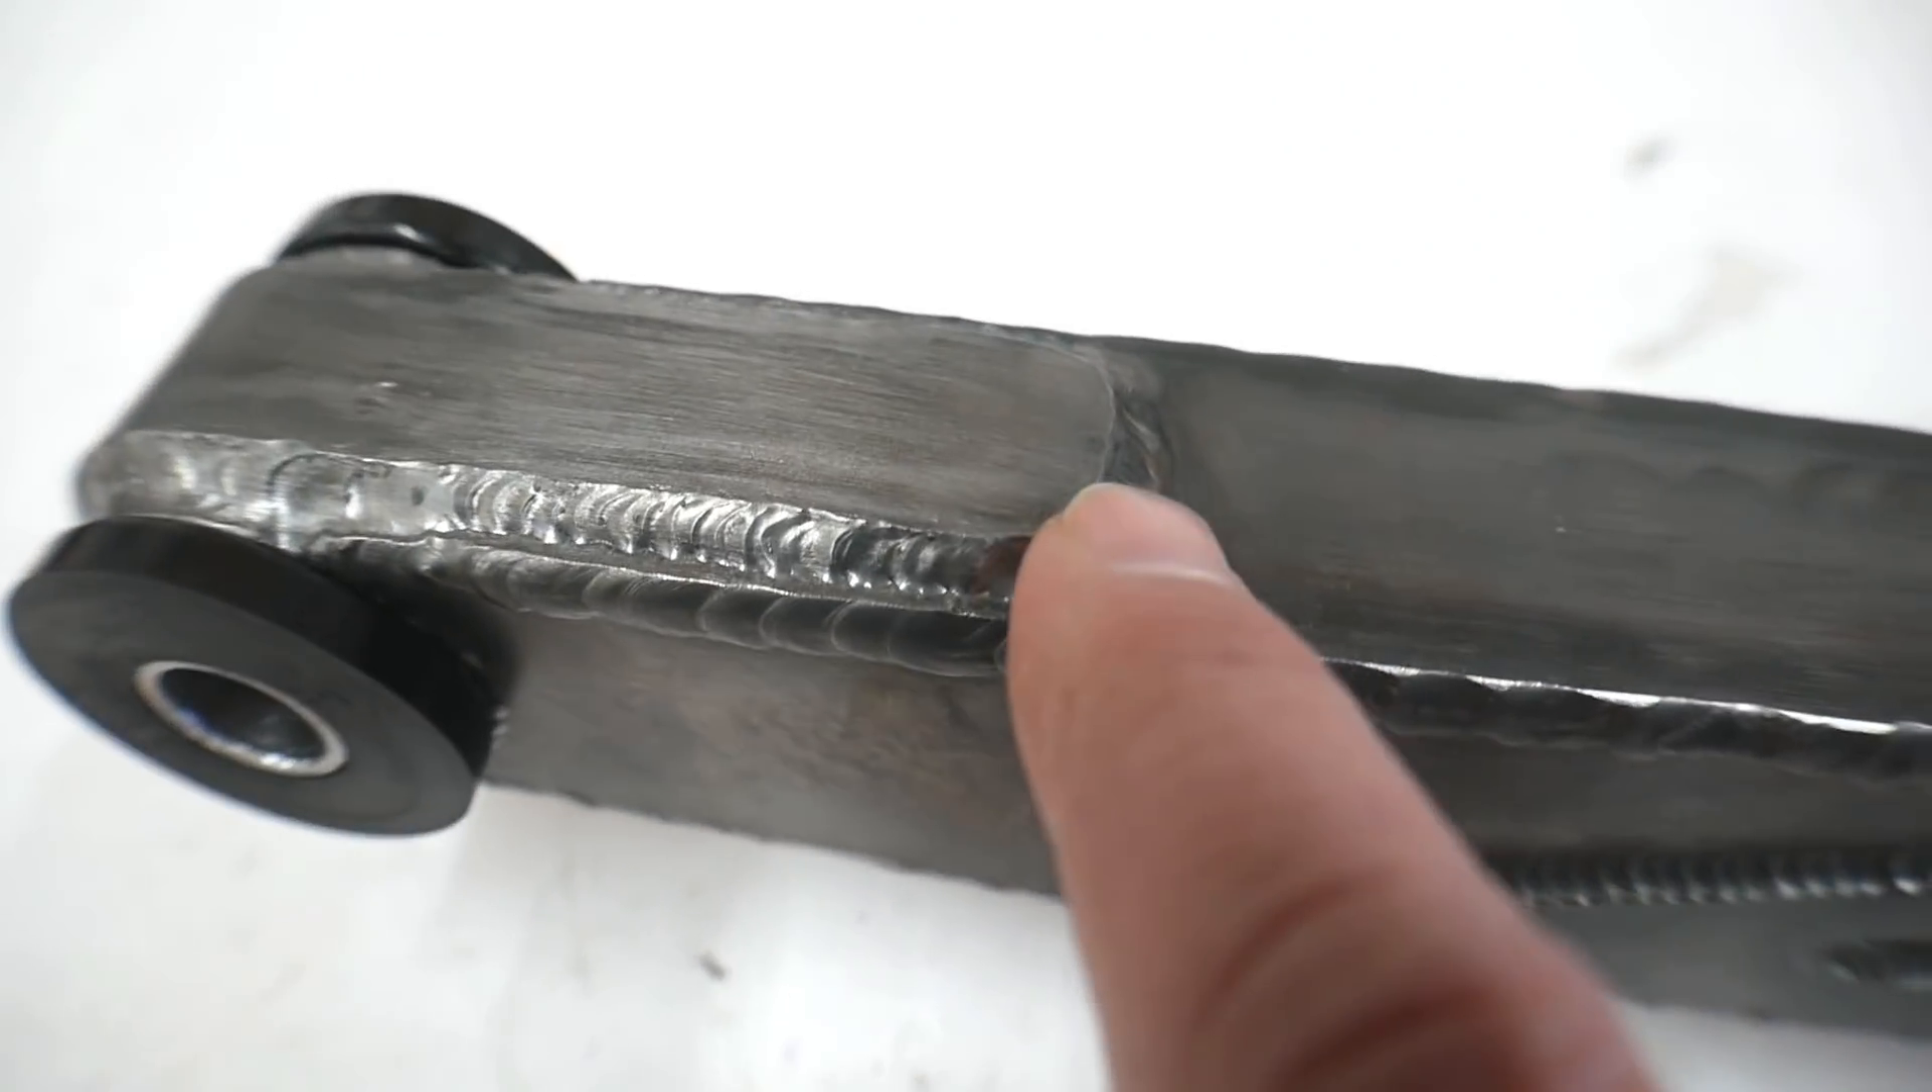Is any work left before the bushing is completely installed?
No.